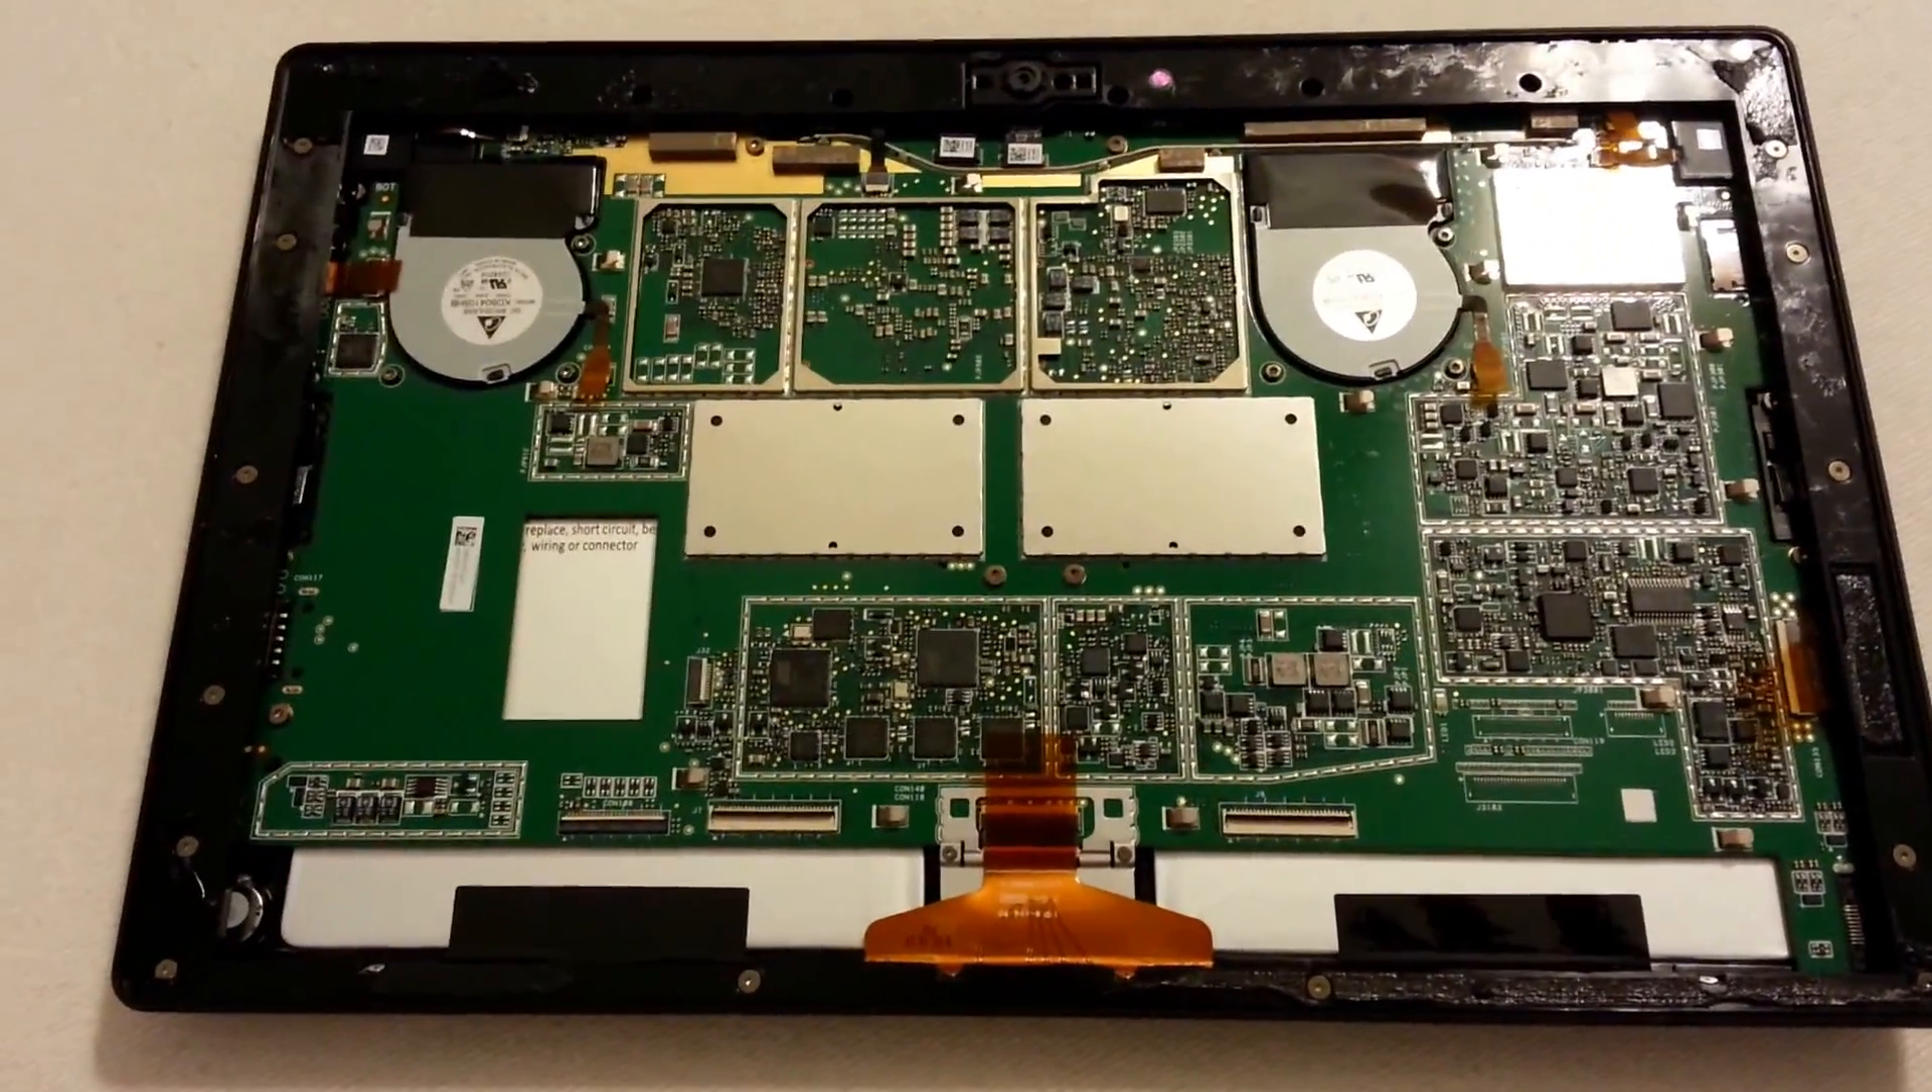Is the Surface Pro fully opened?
Yes.